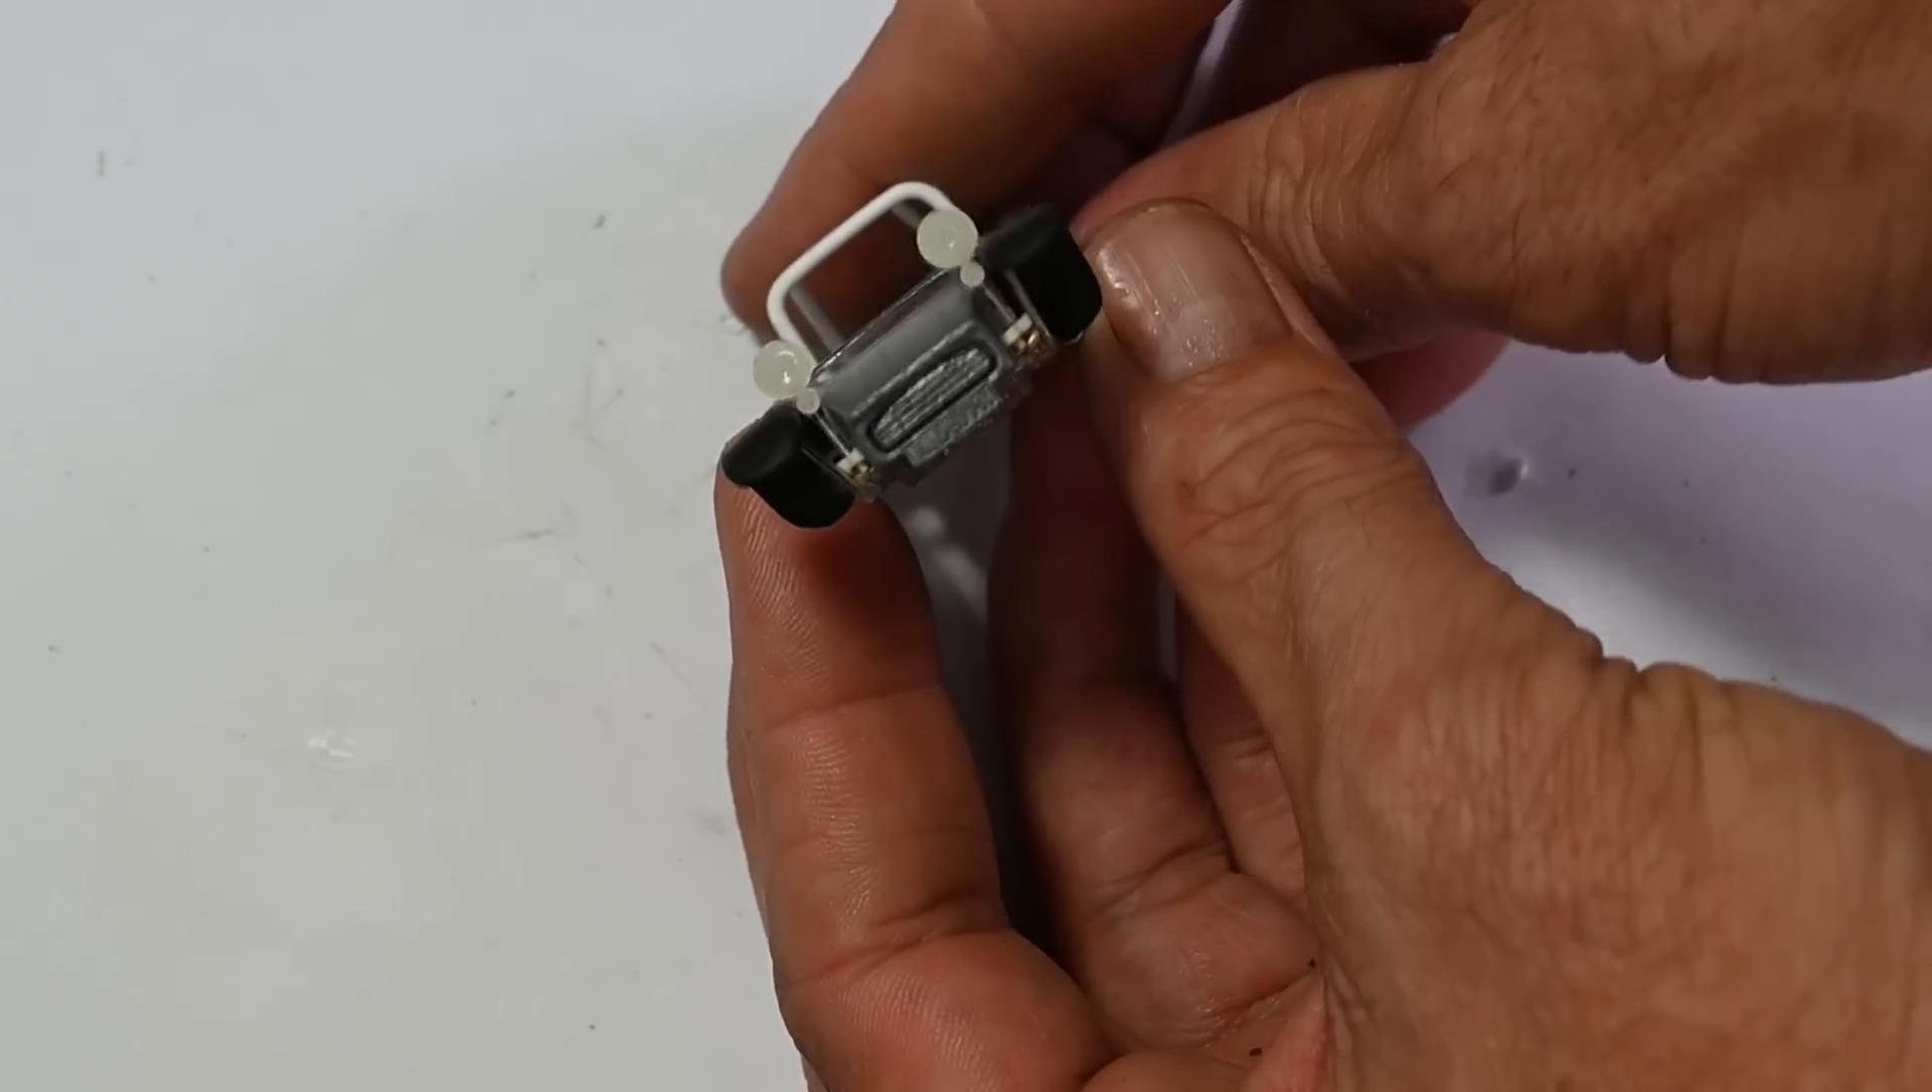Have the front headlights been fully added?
Yes.